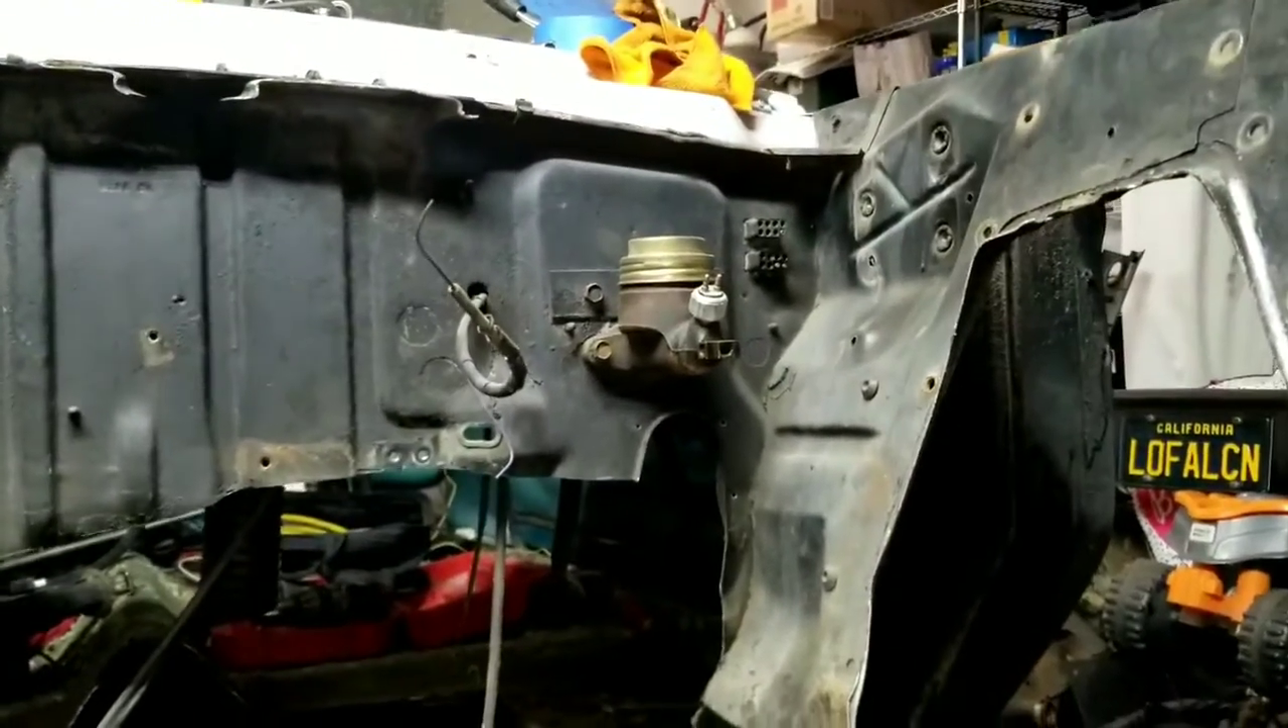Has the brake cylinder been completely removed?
No.